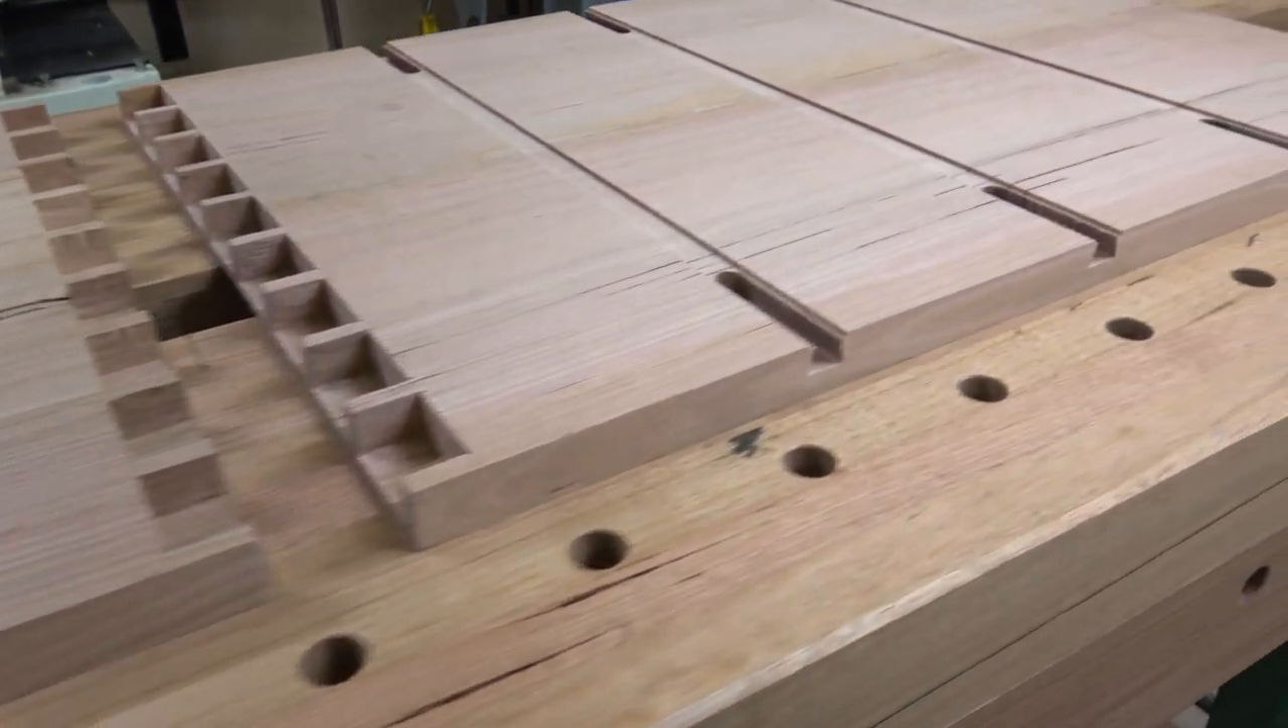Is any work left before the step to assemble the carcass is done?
Yes.